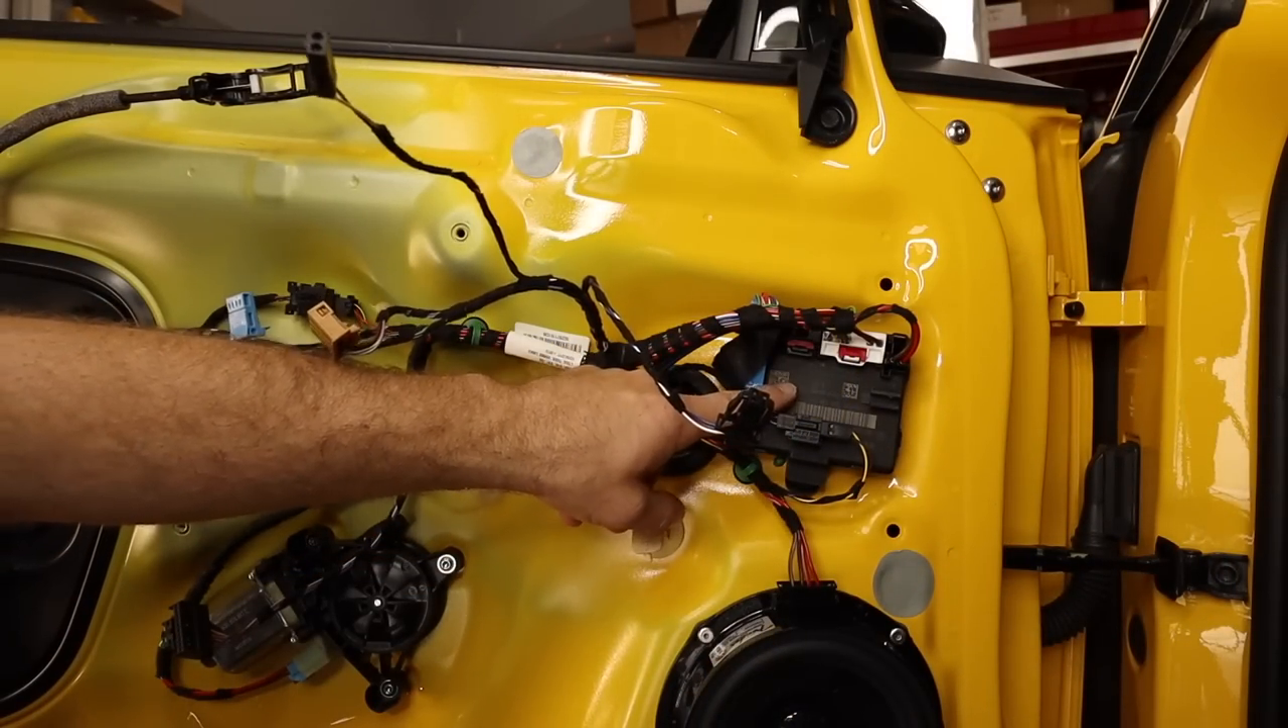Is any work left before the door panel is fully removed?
No.